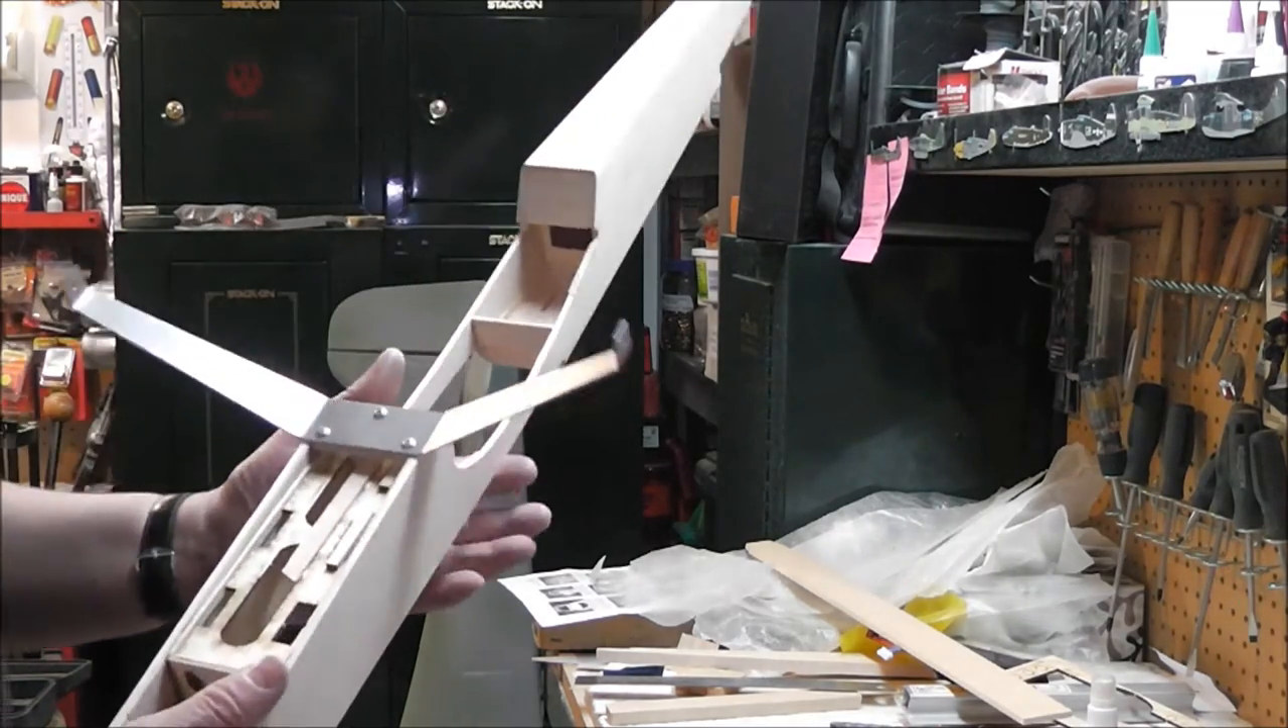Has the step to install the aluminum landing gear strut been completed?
Yes.